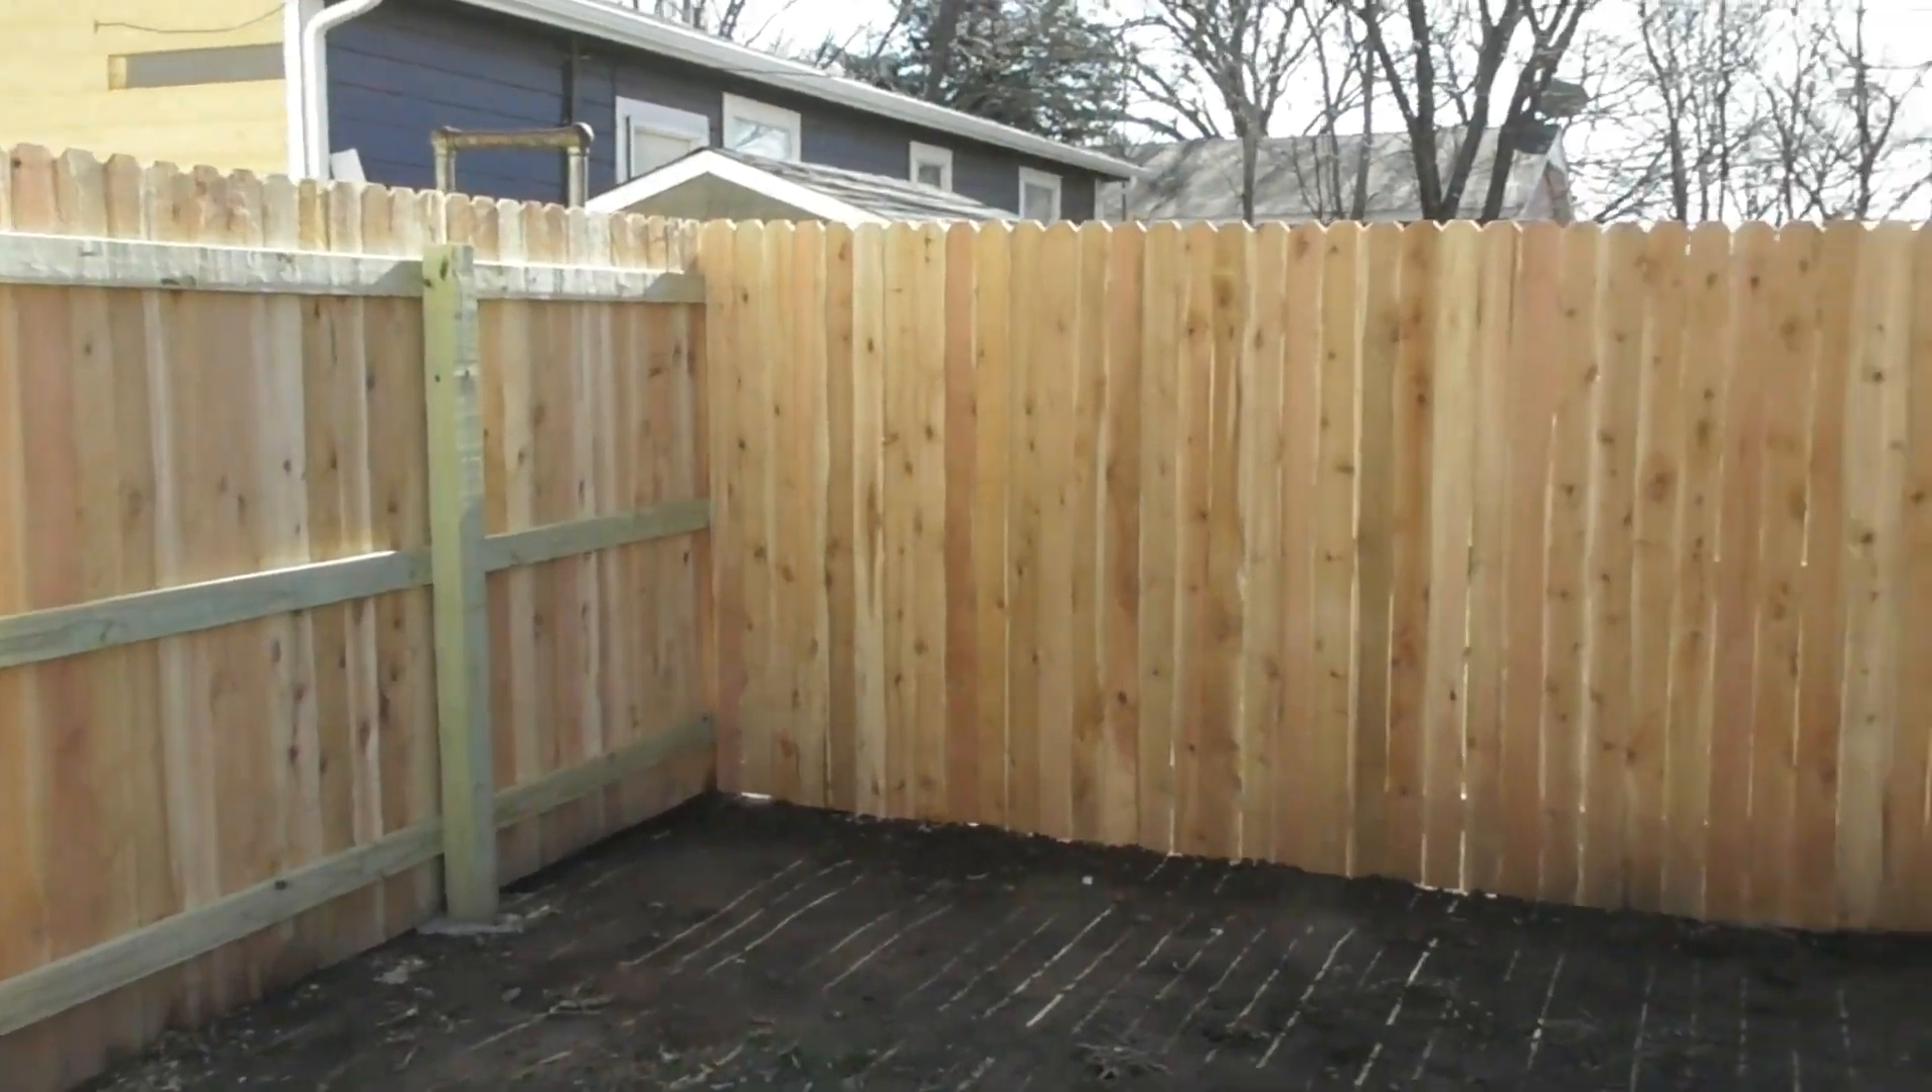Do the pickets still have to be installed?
No.